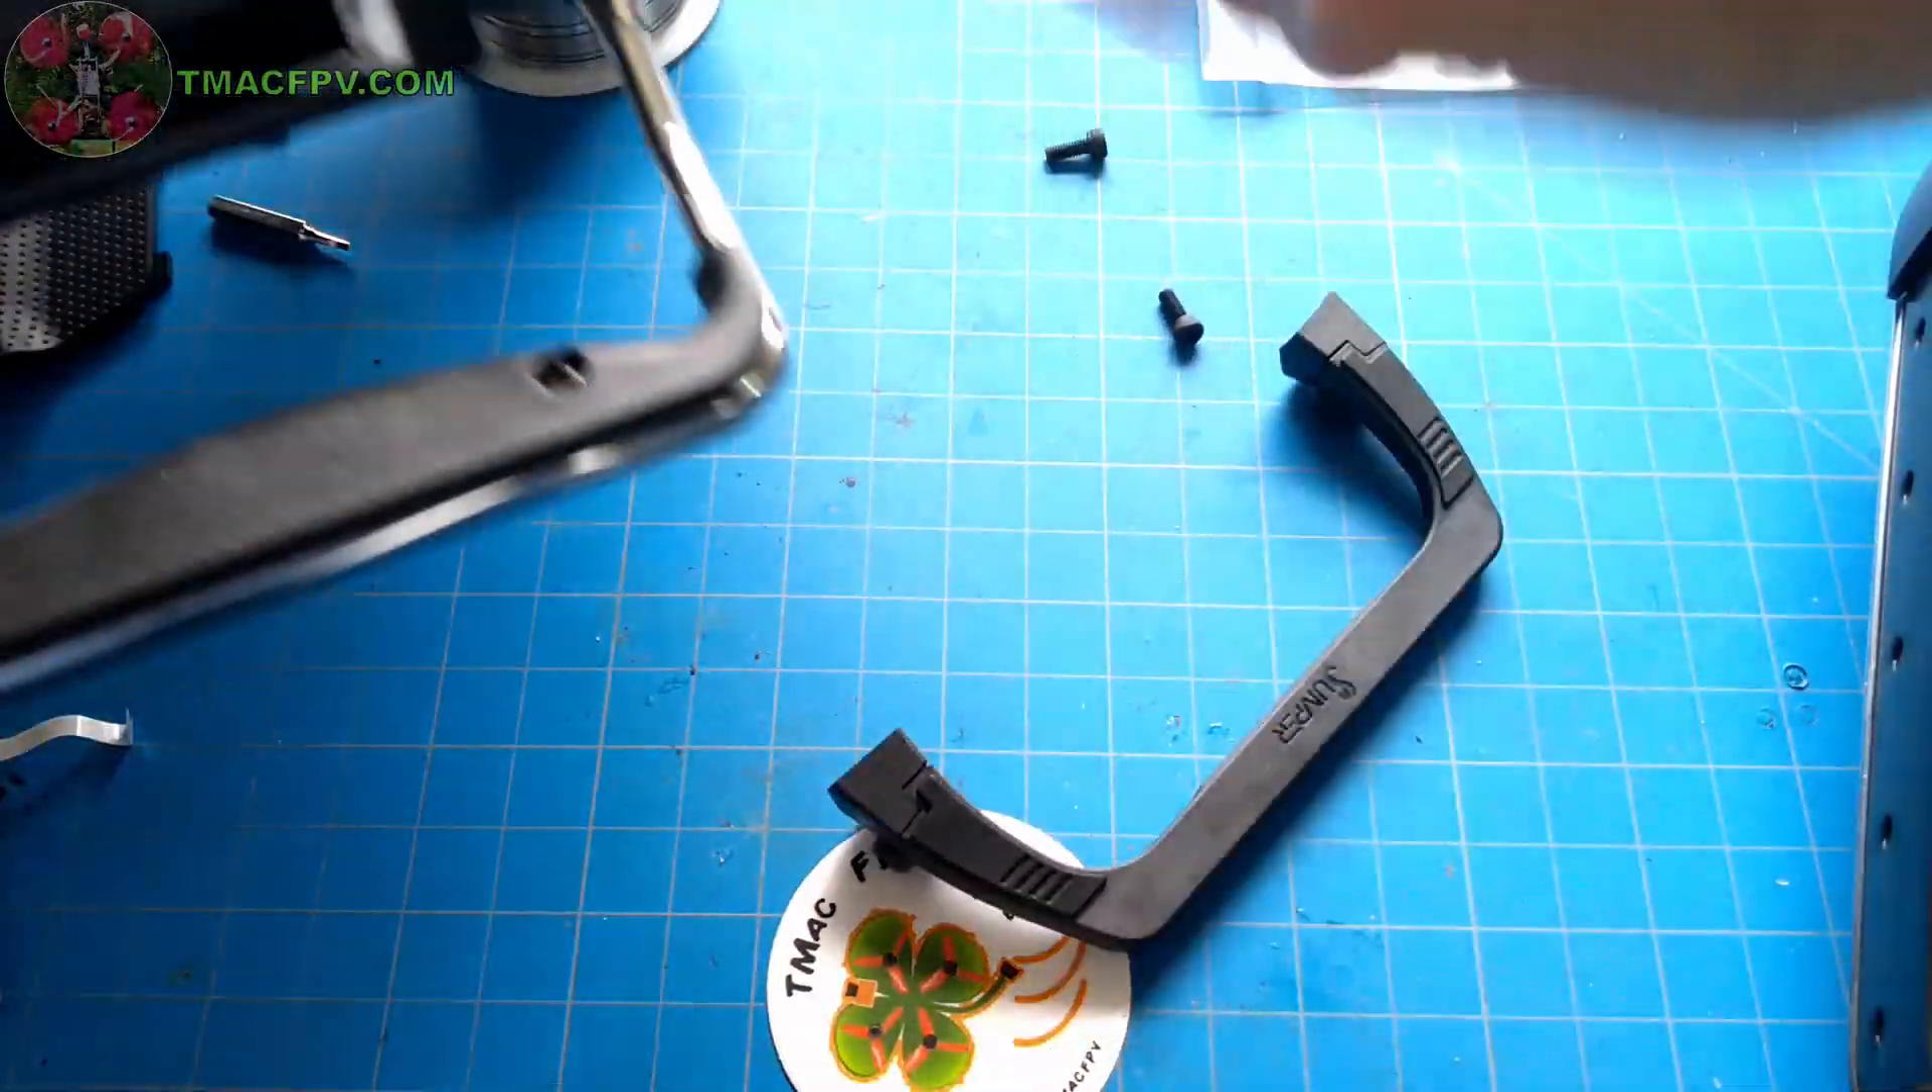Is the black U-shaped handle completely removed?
Yes.